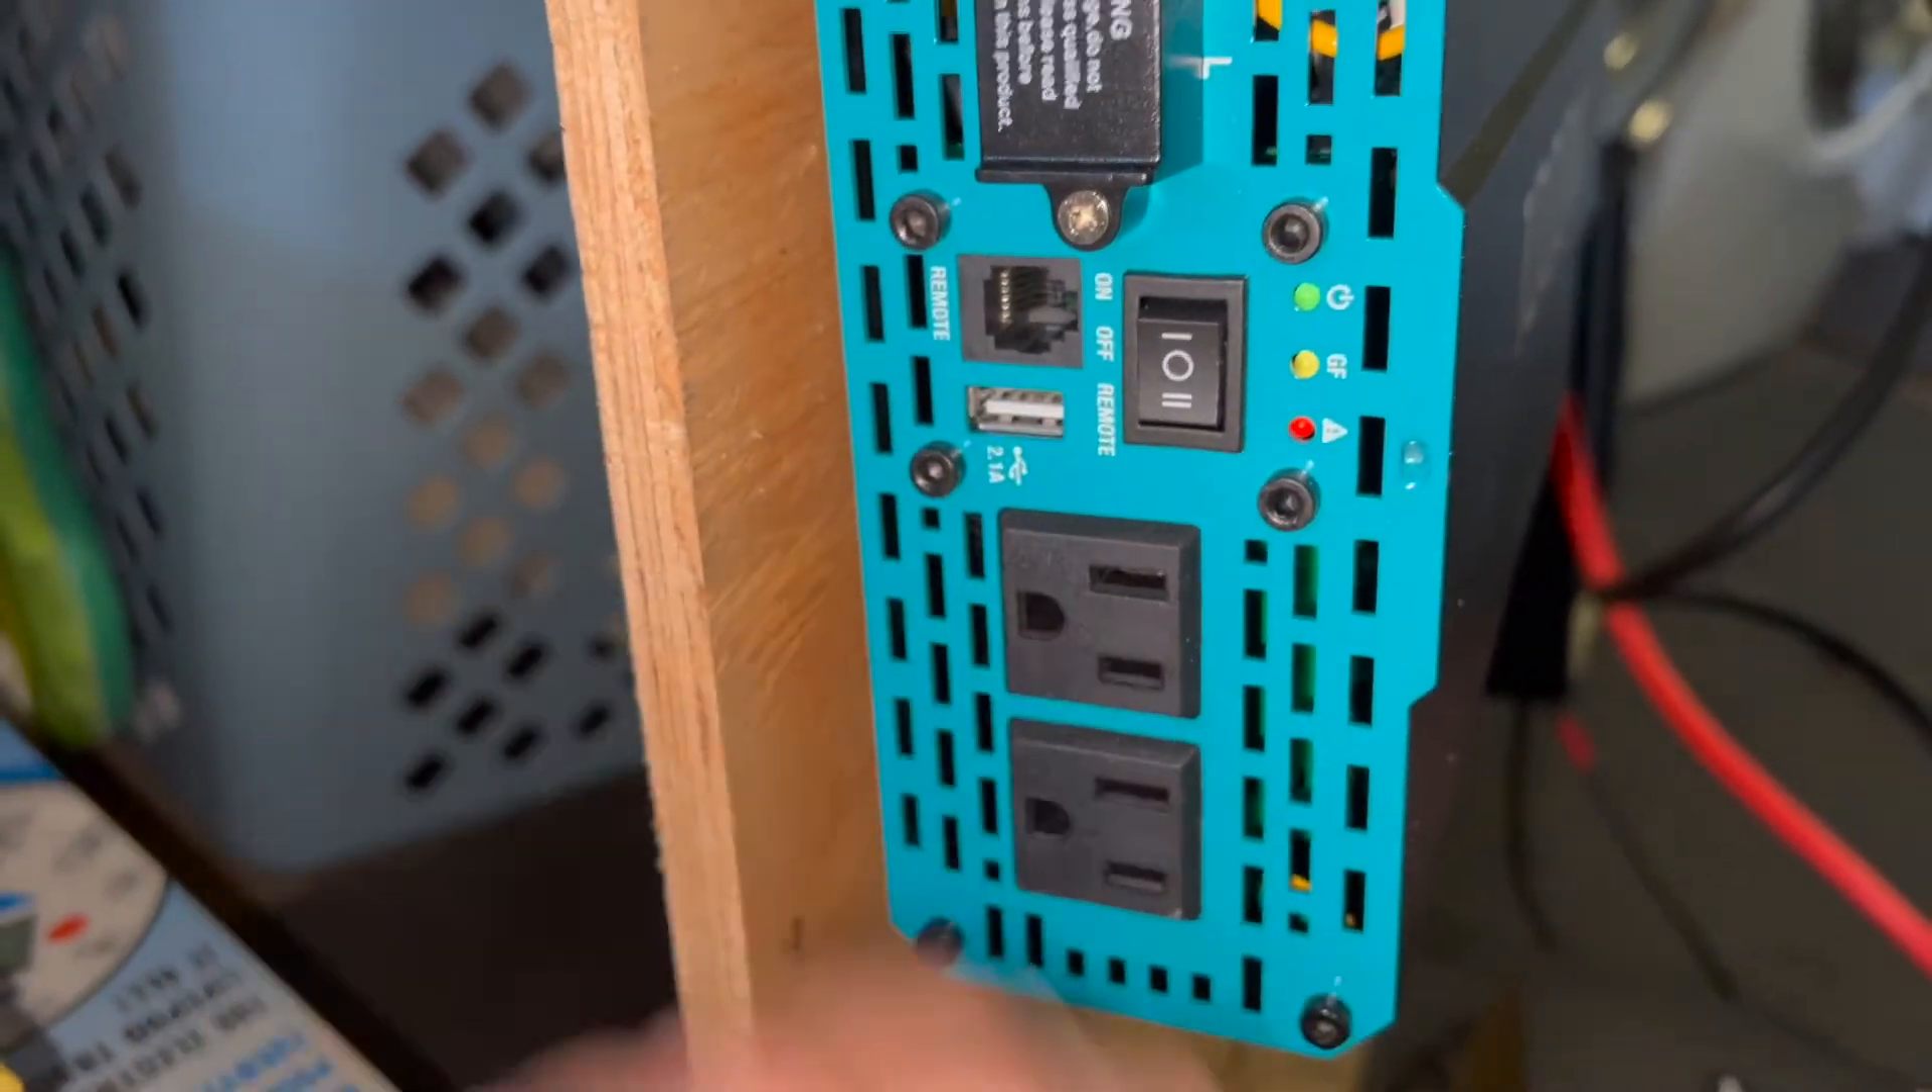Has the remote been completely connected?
No.